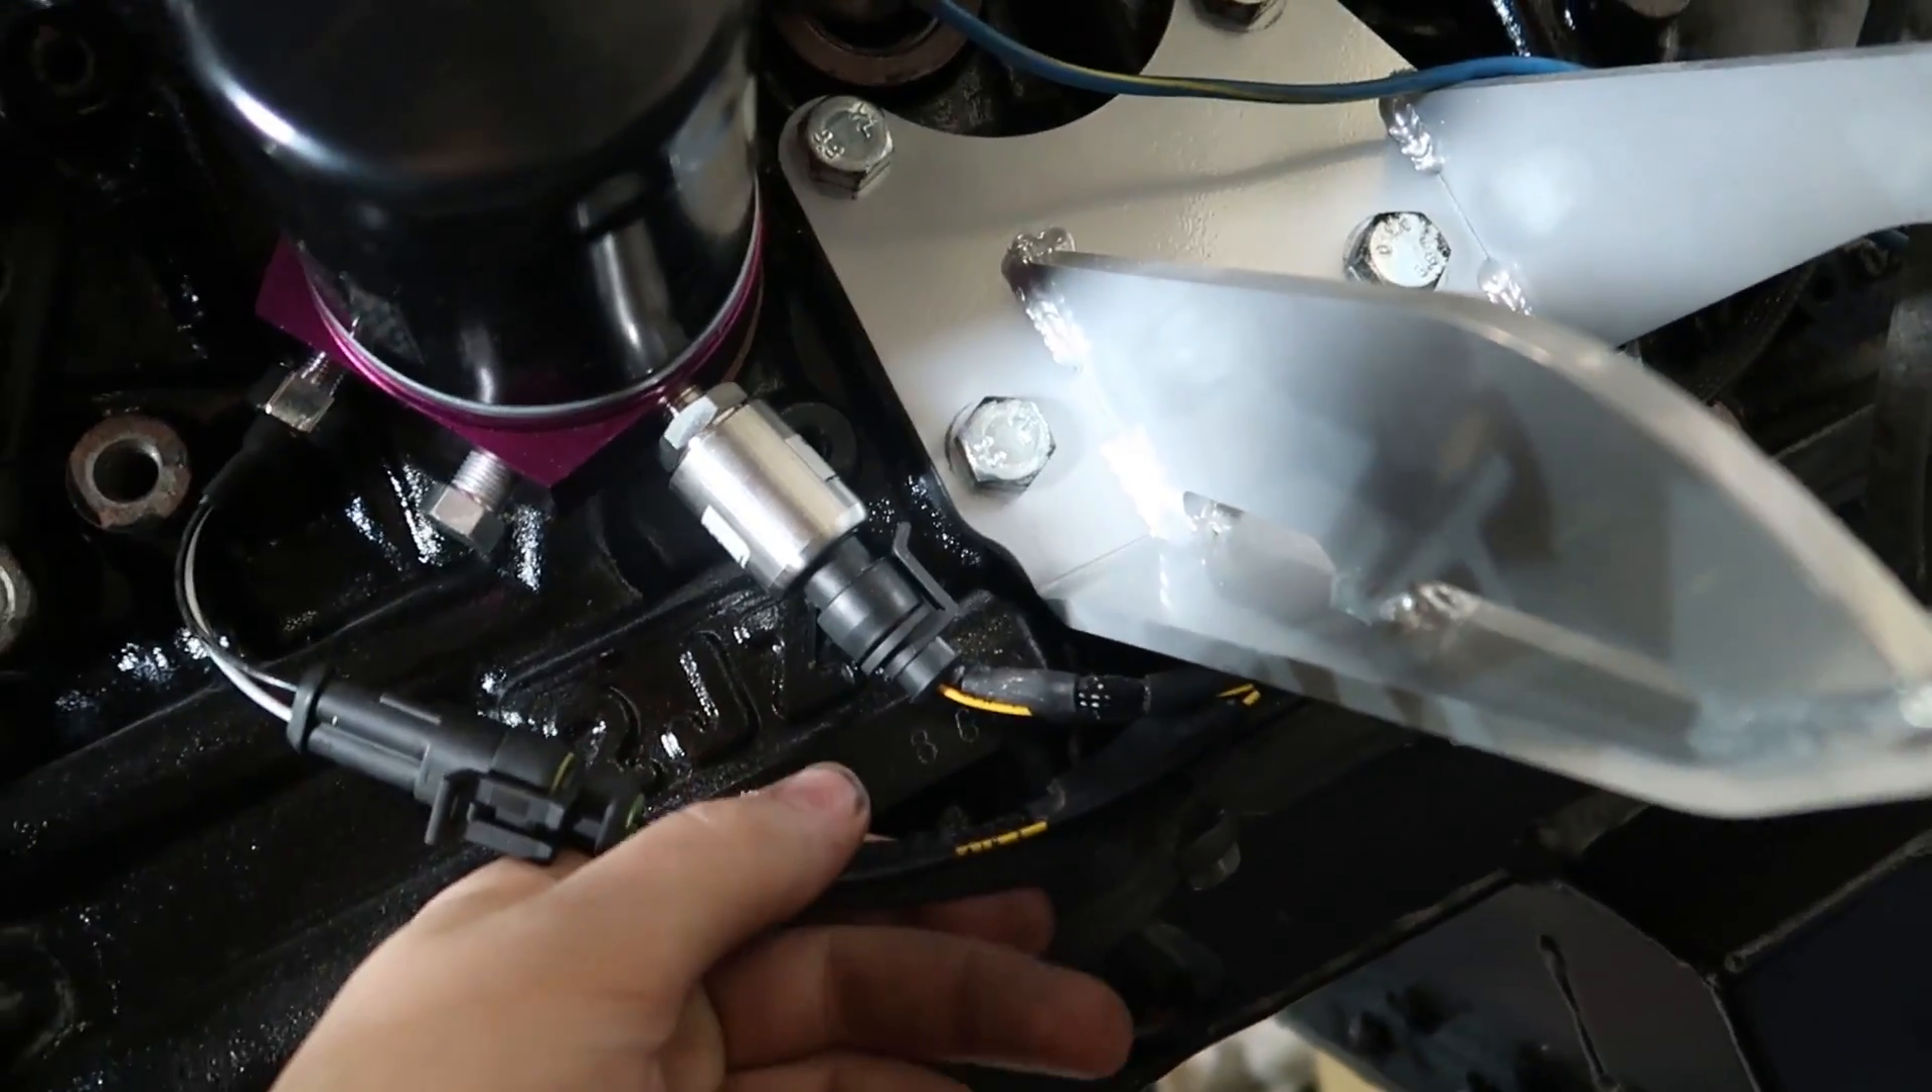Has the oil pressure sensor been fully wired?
Yes.